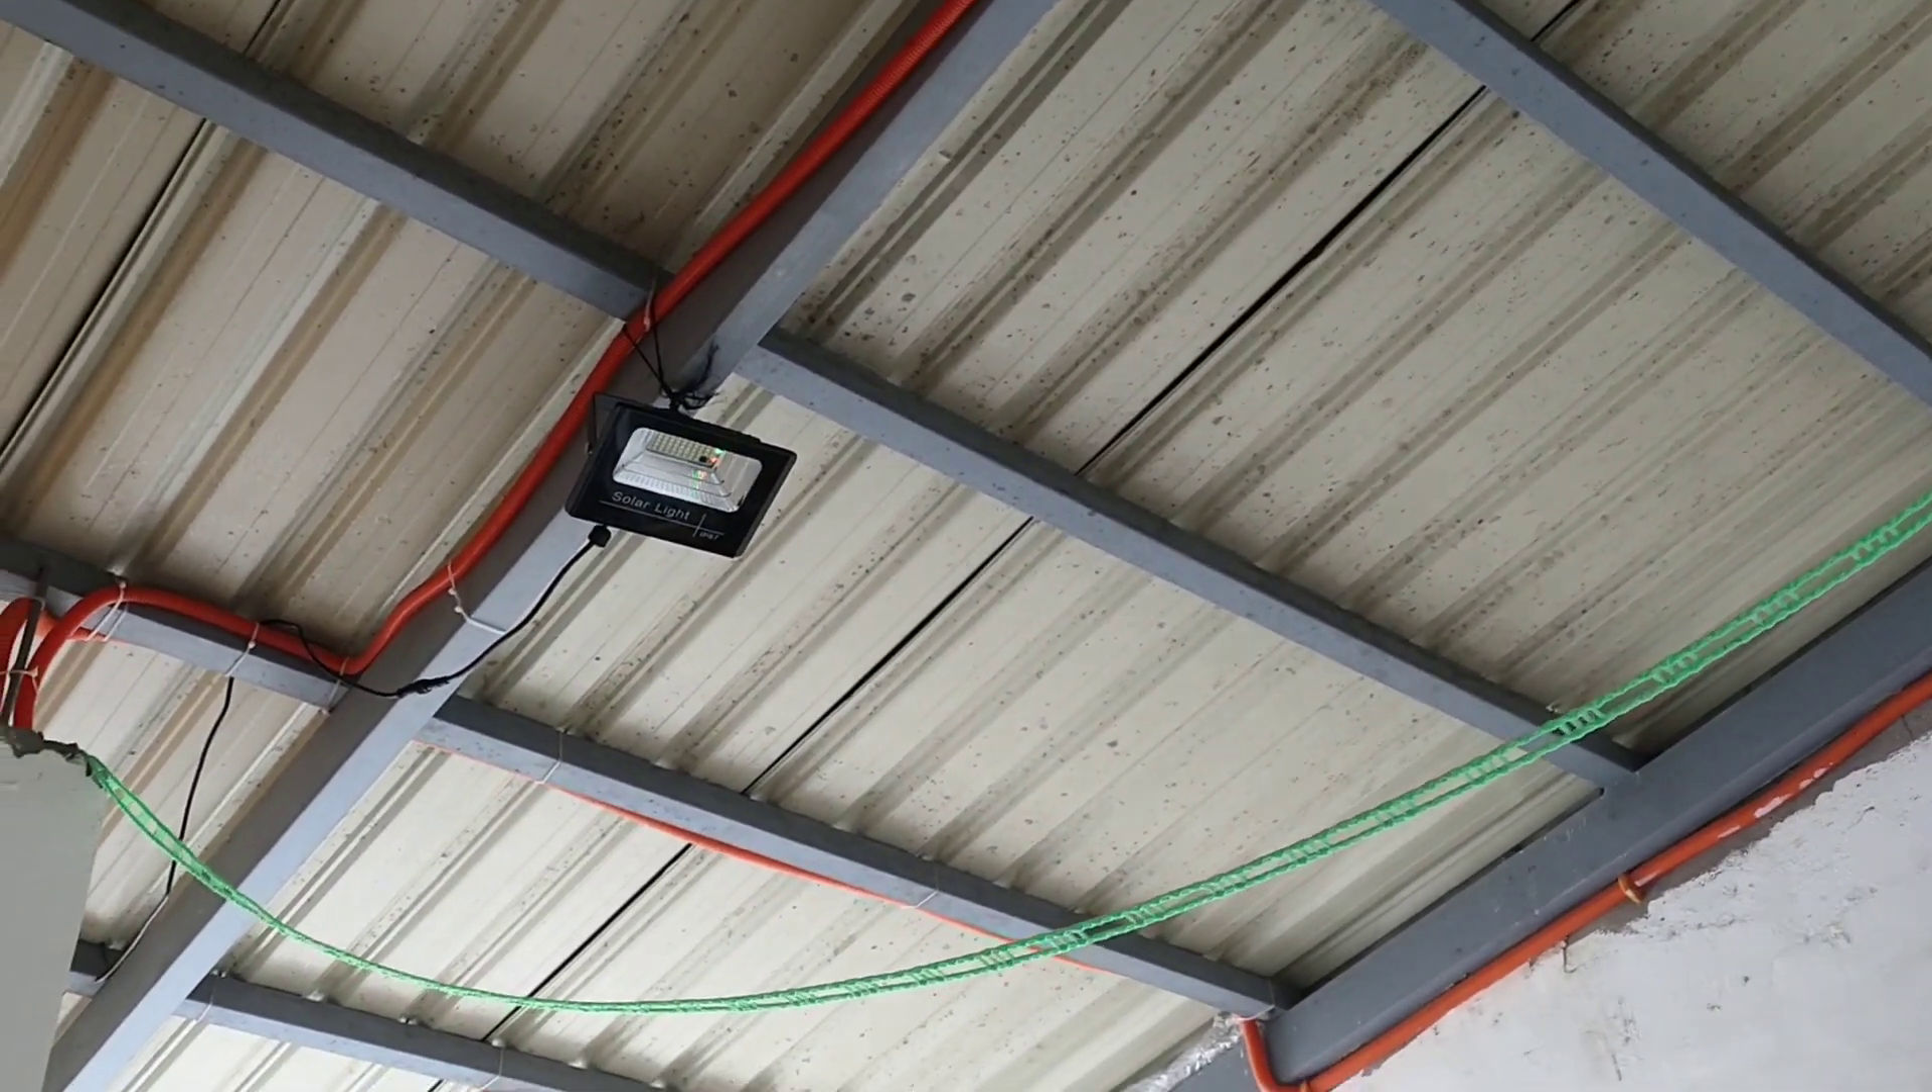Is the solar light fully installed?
Yes.